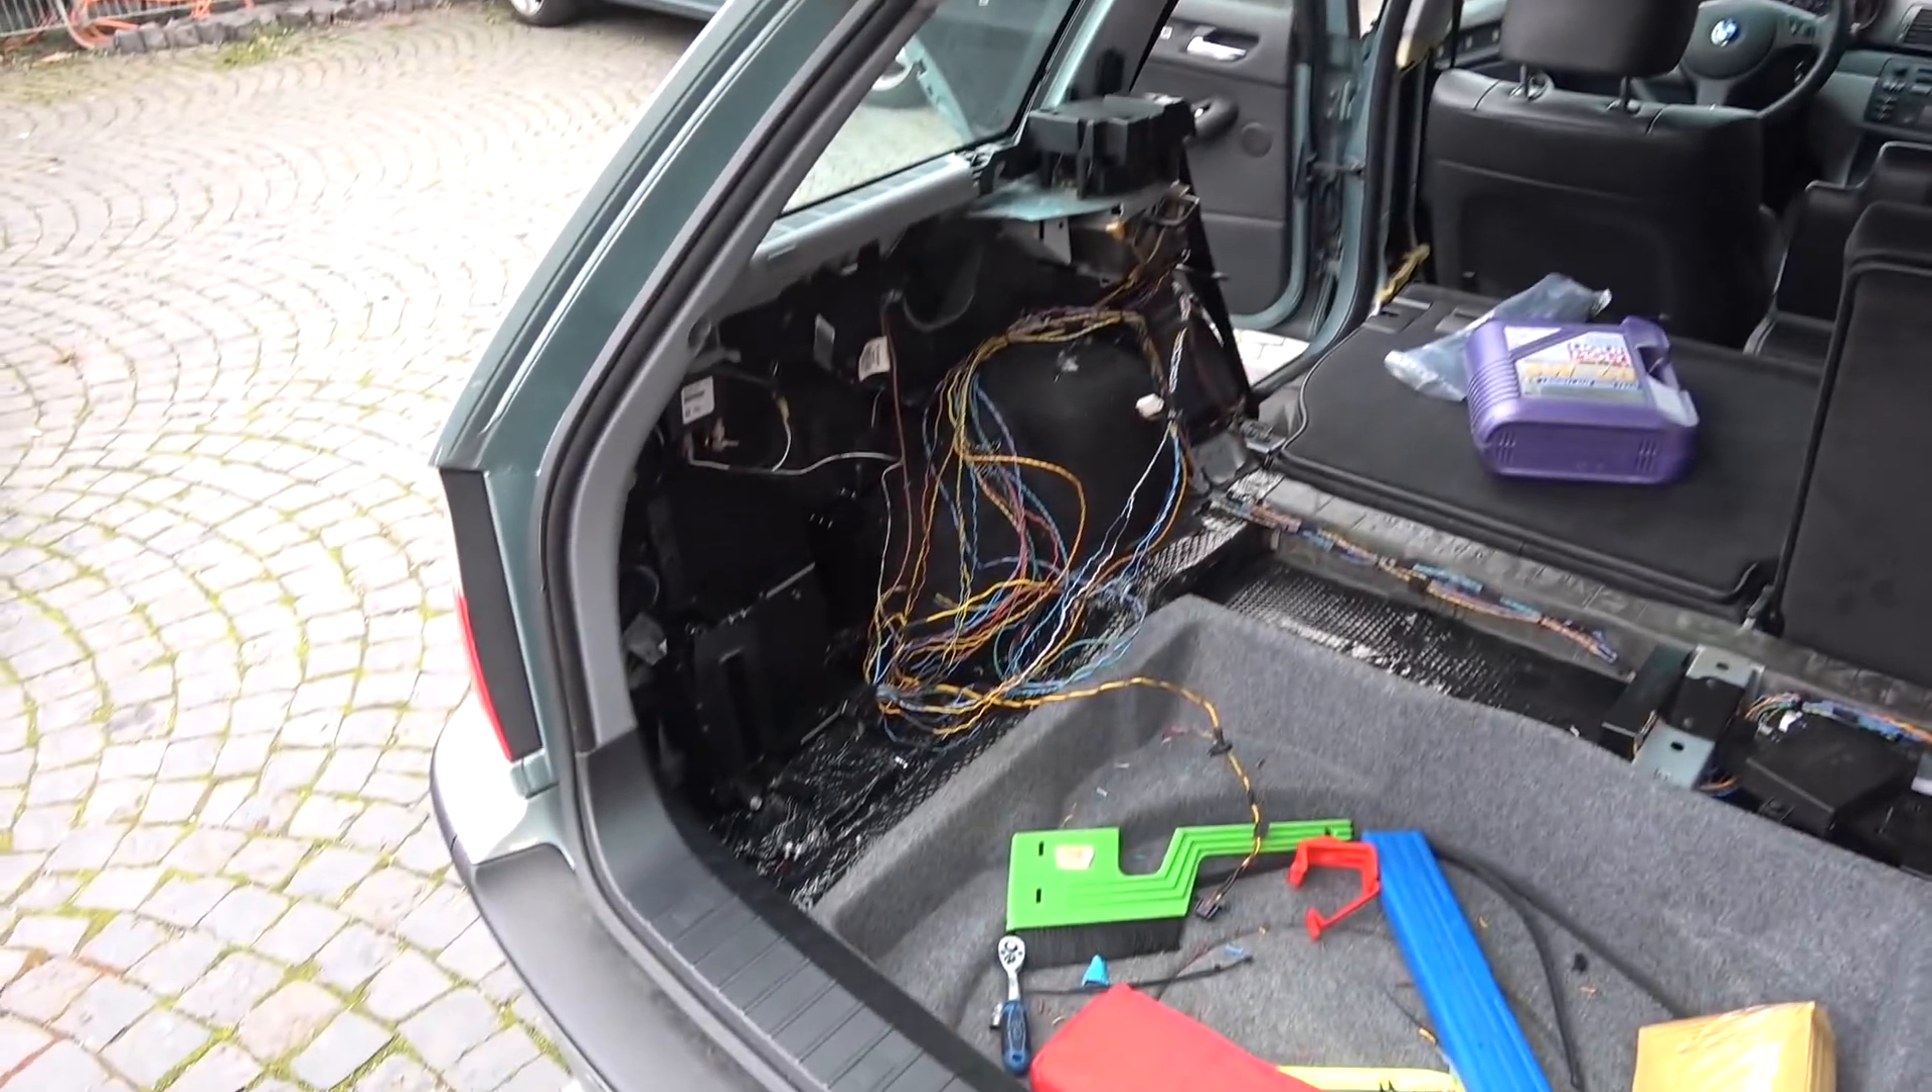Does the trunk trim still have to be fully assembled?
Yes.